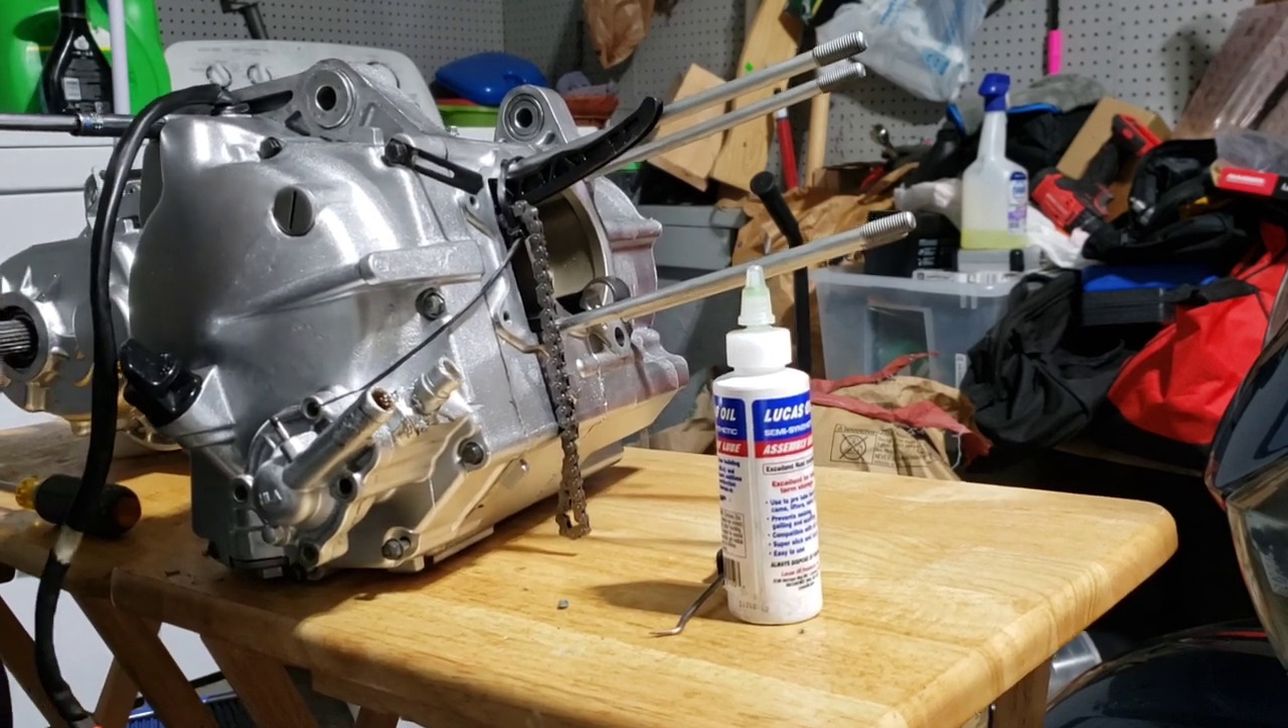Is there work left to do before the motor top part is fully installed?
Yes.